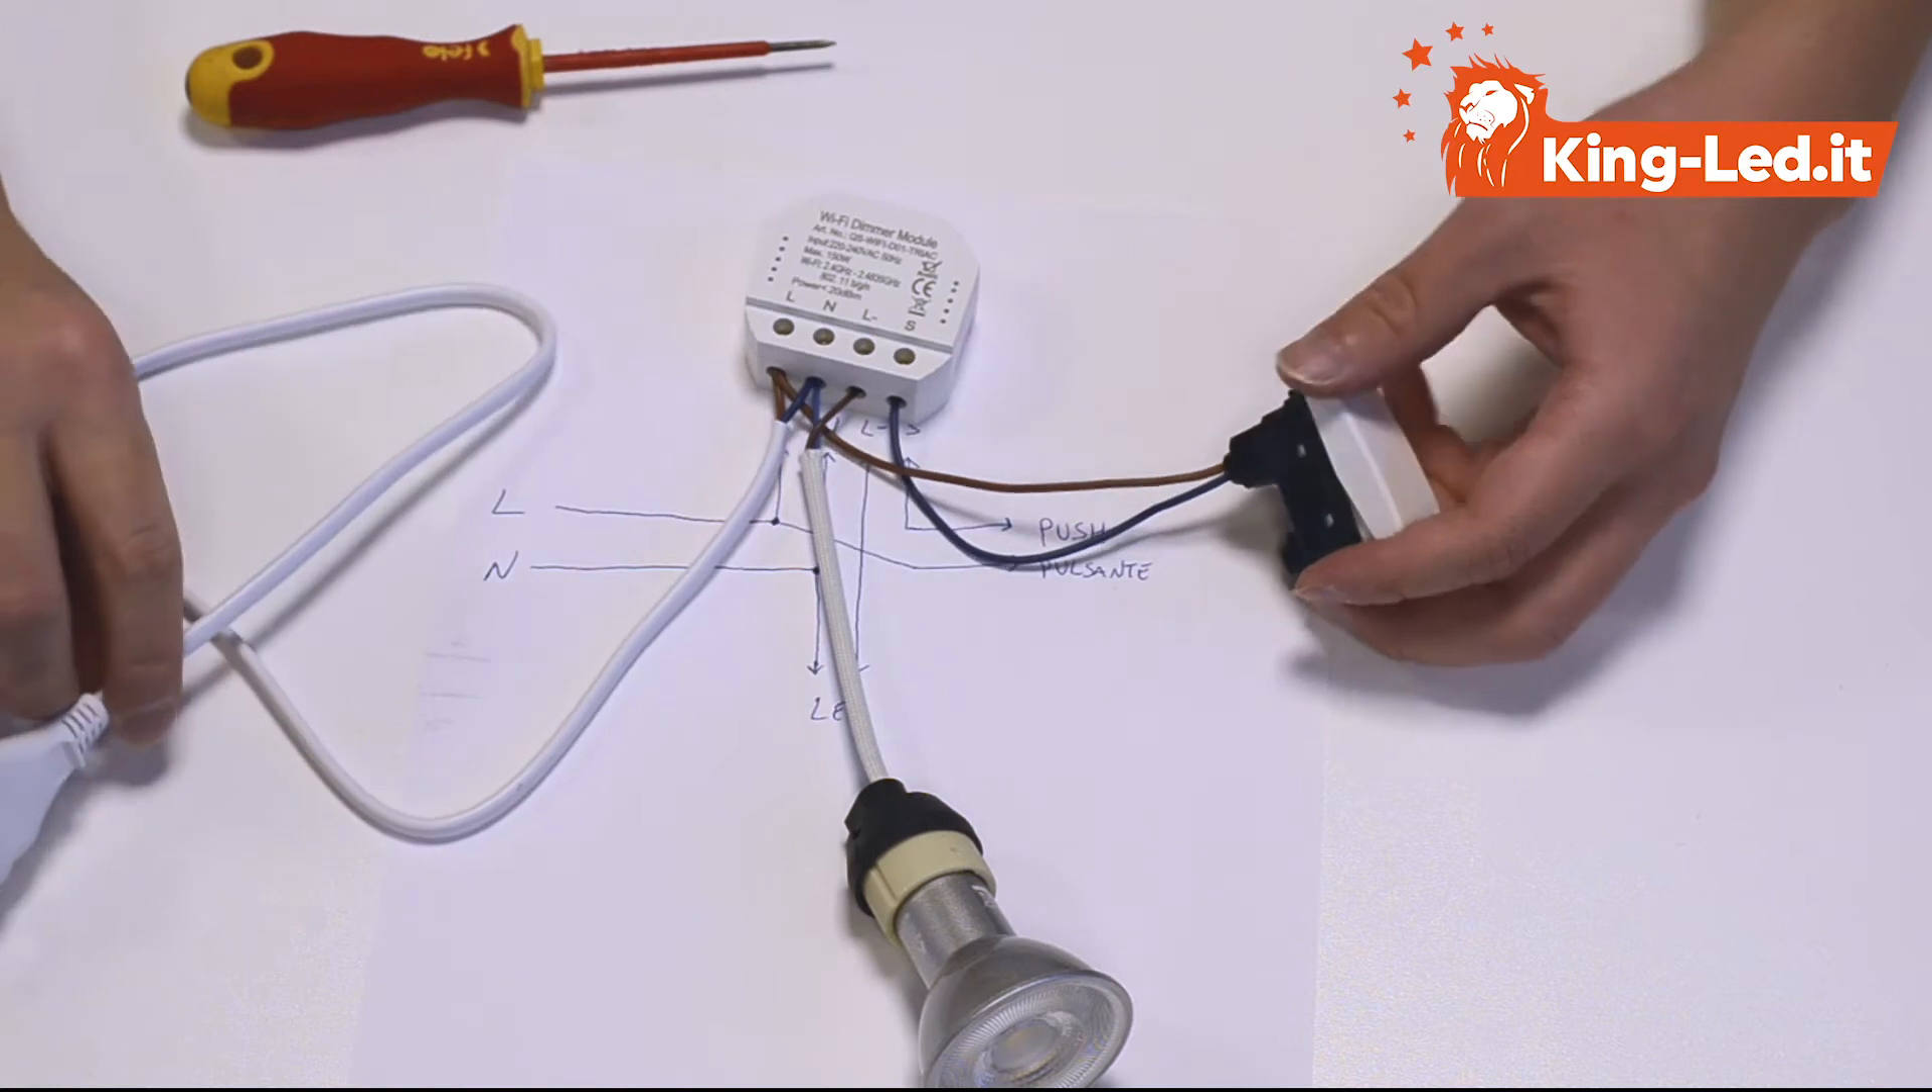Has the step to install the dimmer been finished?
Yes.